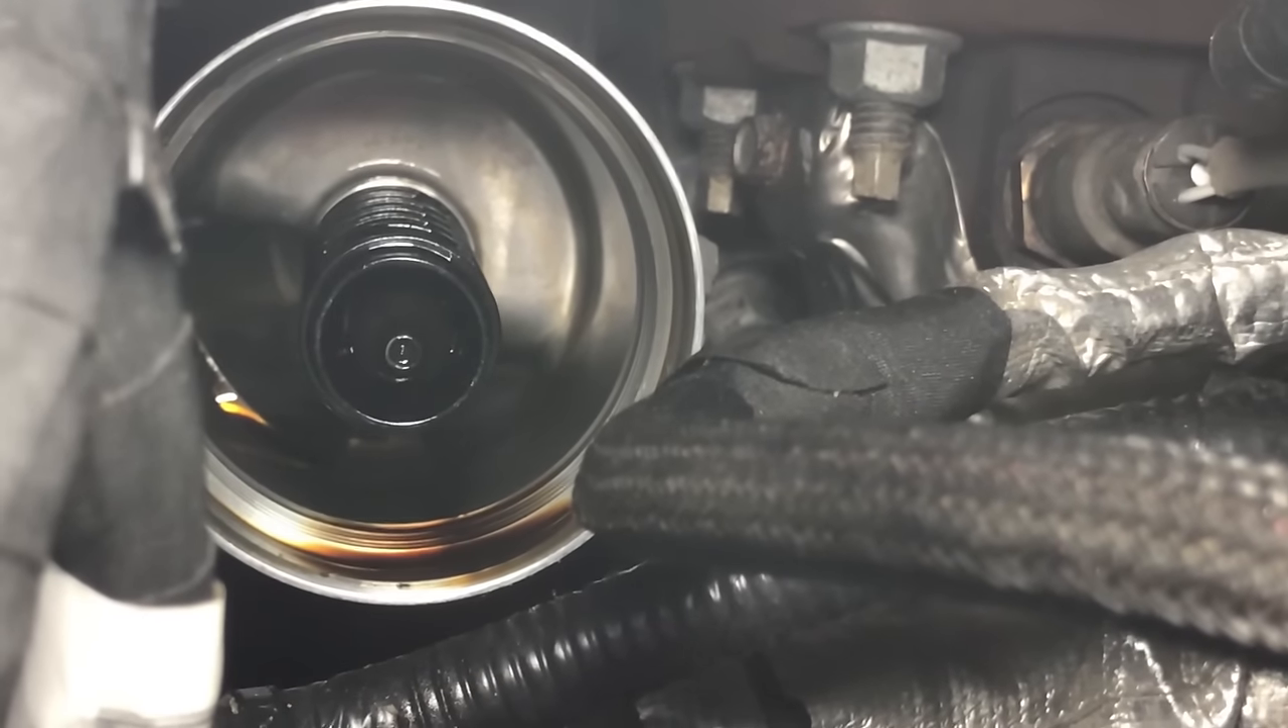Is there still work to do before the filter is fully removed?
No.